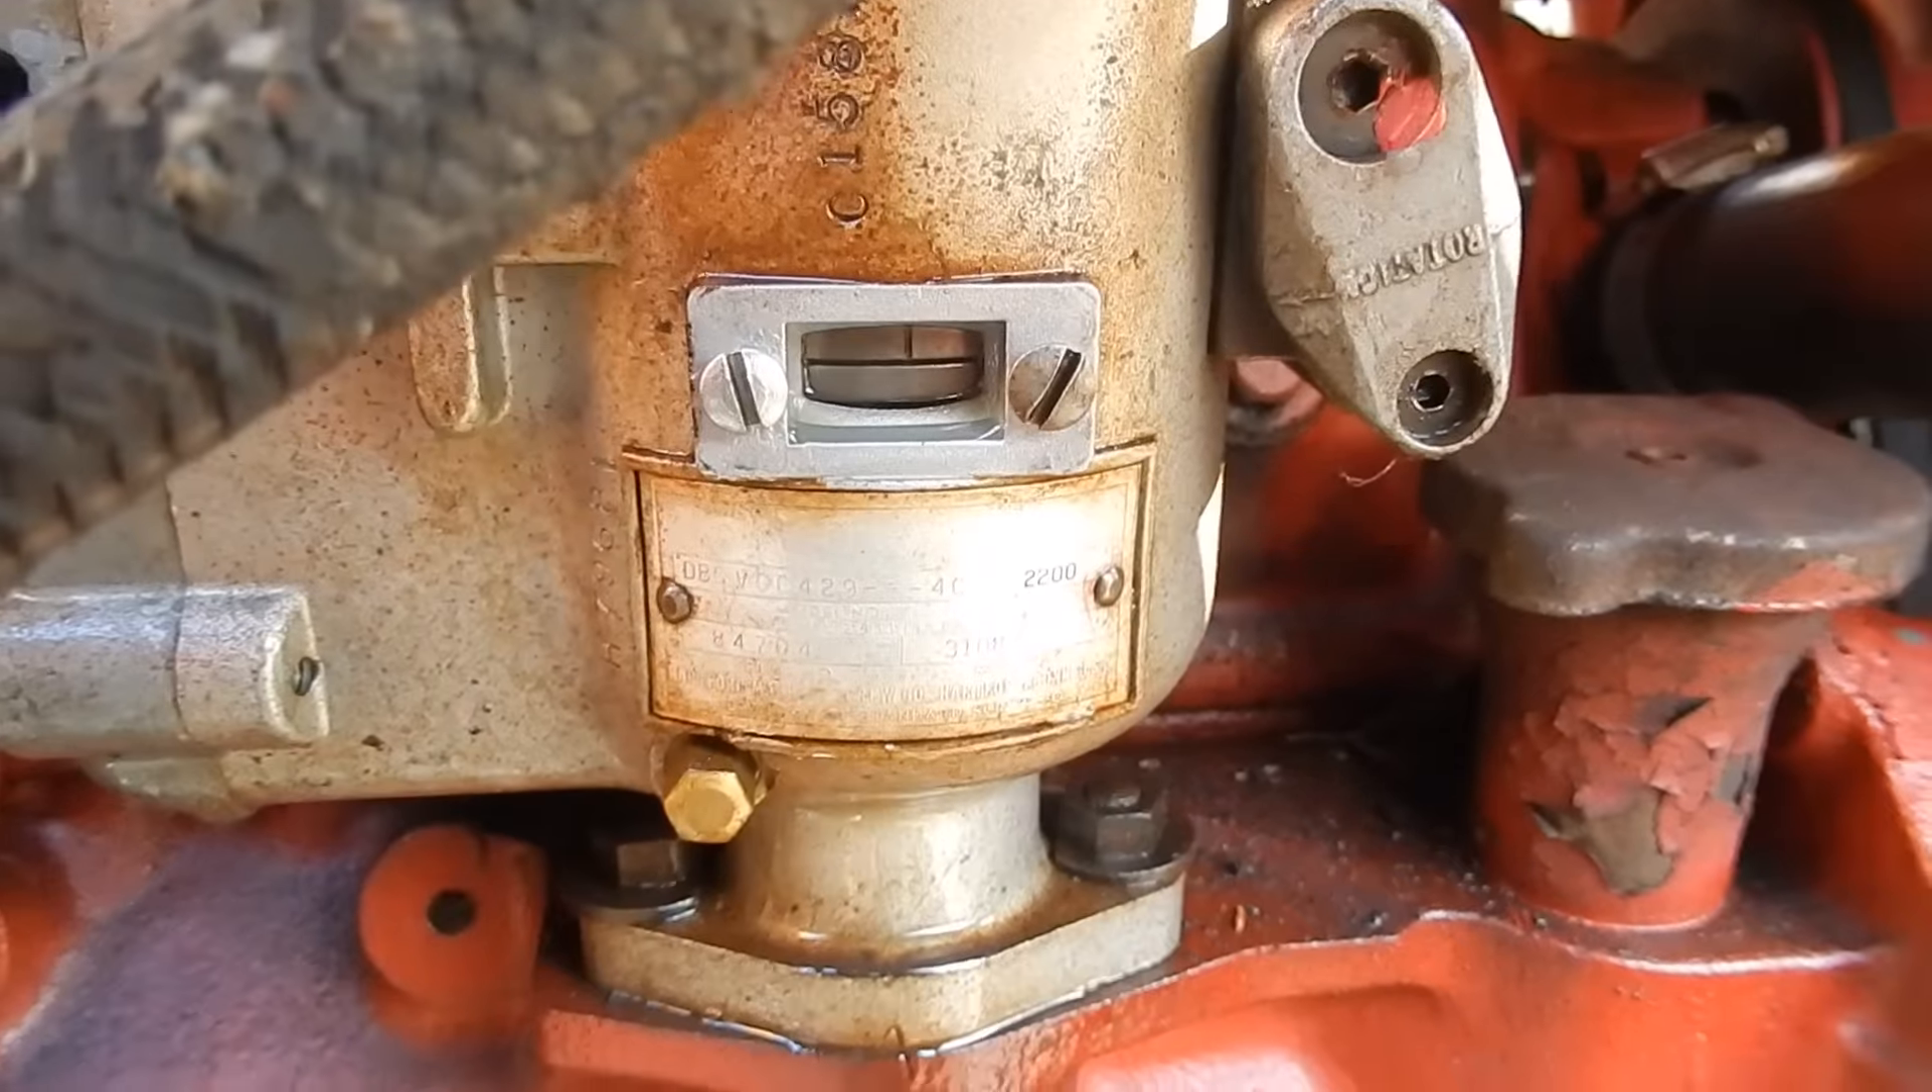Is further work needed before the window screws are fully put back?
No.